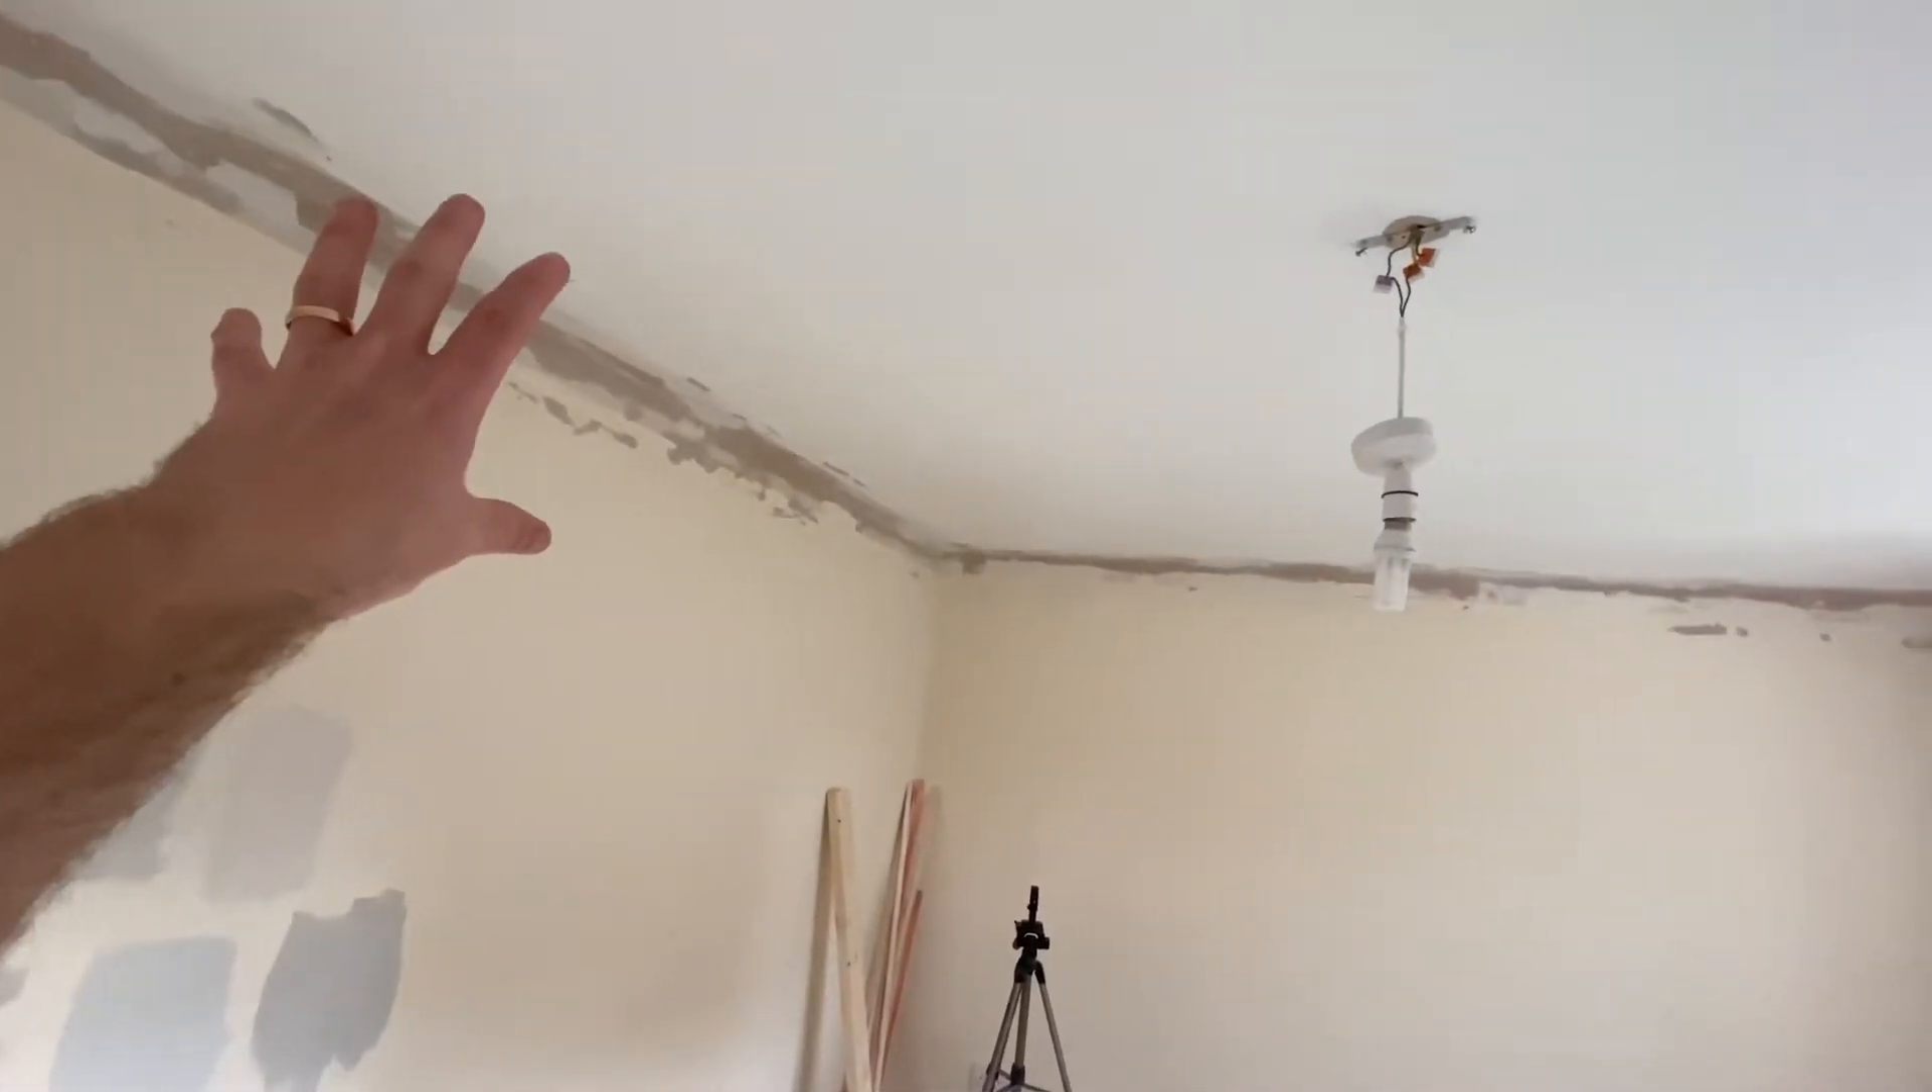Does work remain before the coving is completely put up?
Yes.